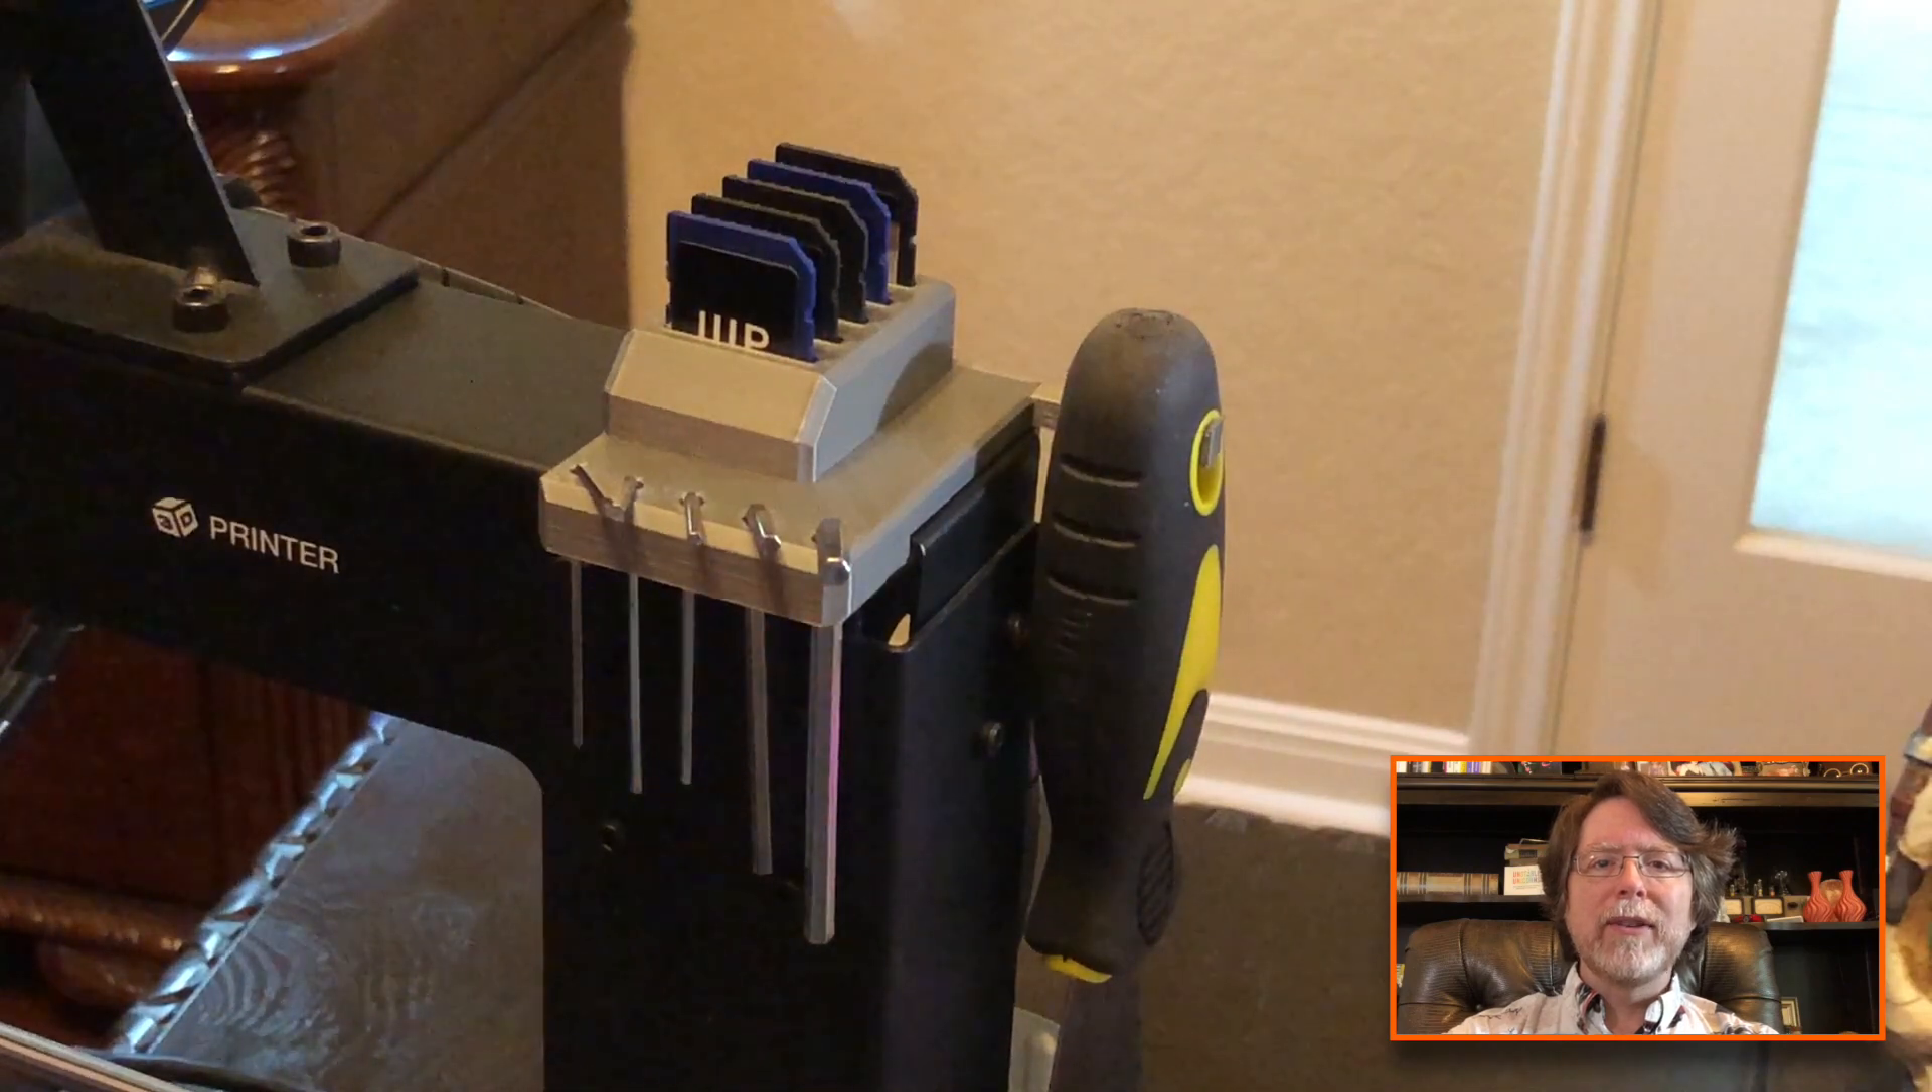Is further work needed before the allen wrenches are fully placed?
No.